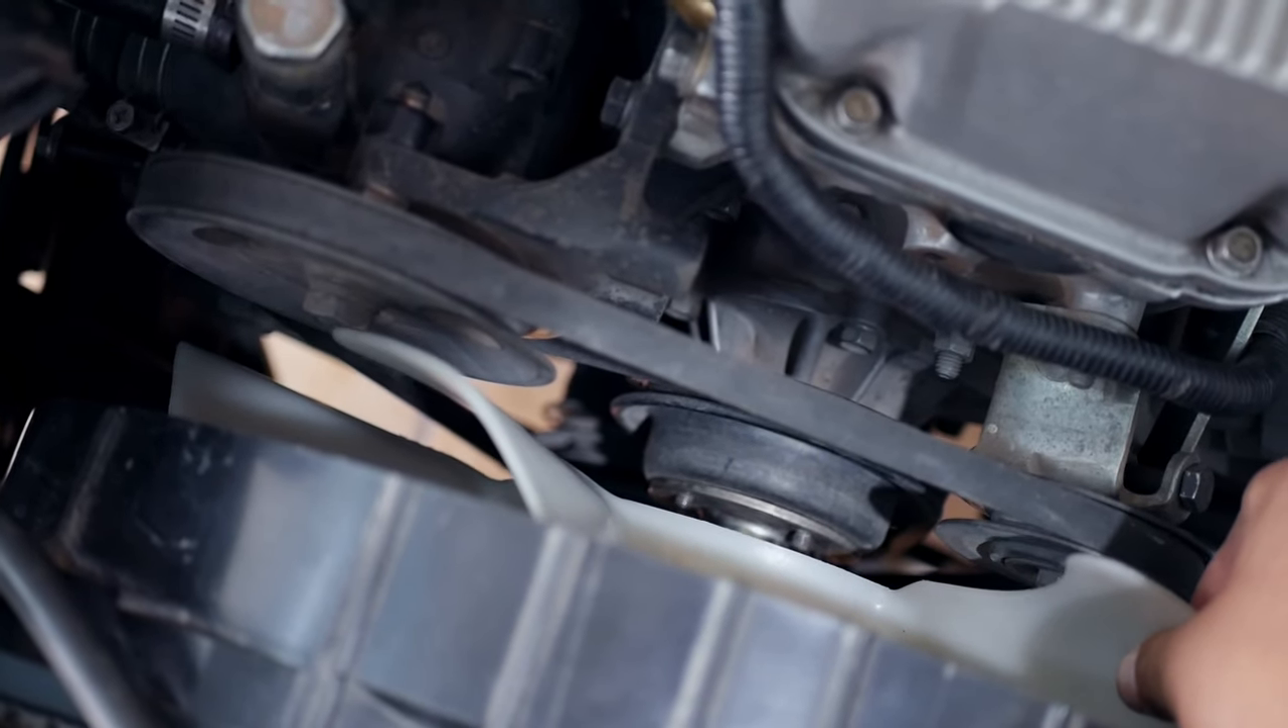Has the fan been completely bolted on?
No.